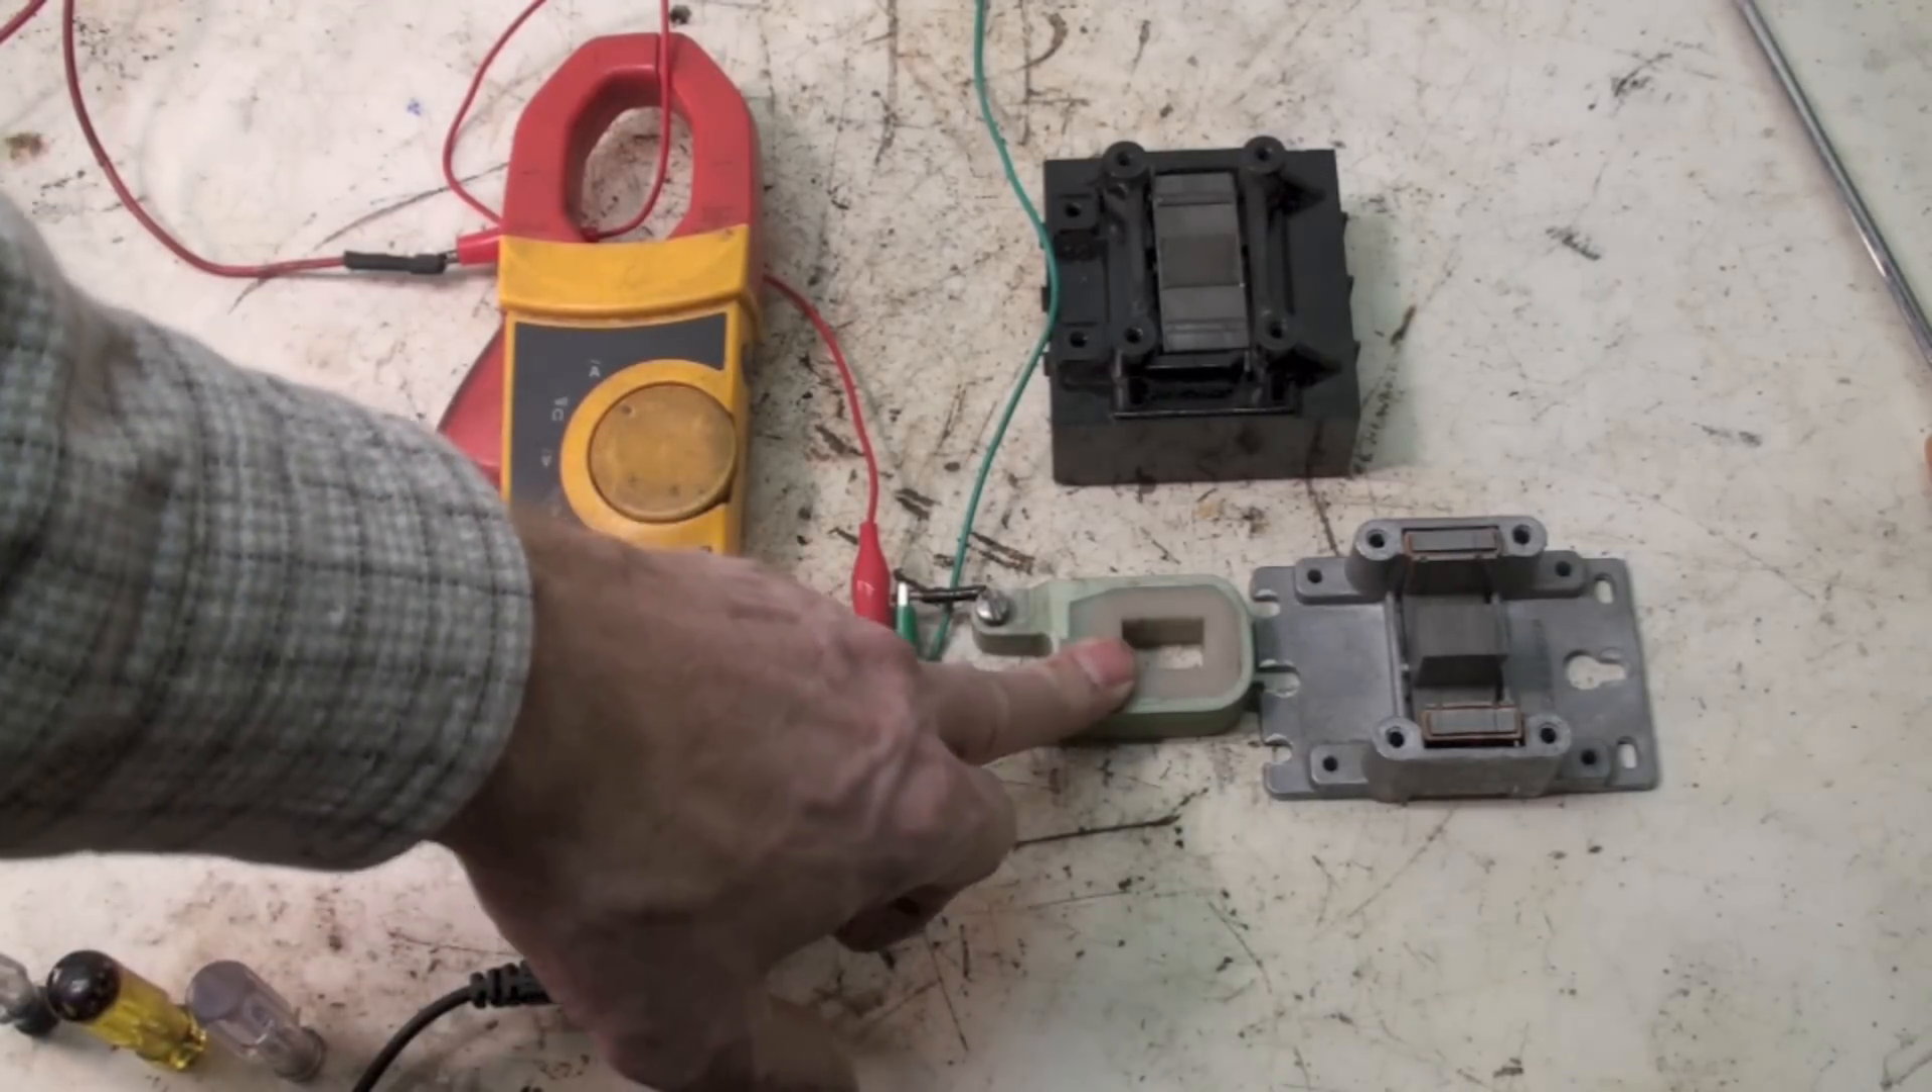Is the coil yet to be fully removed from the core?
No.